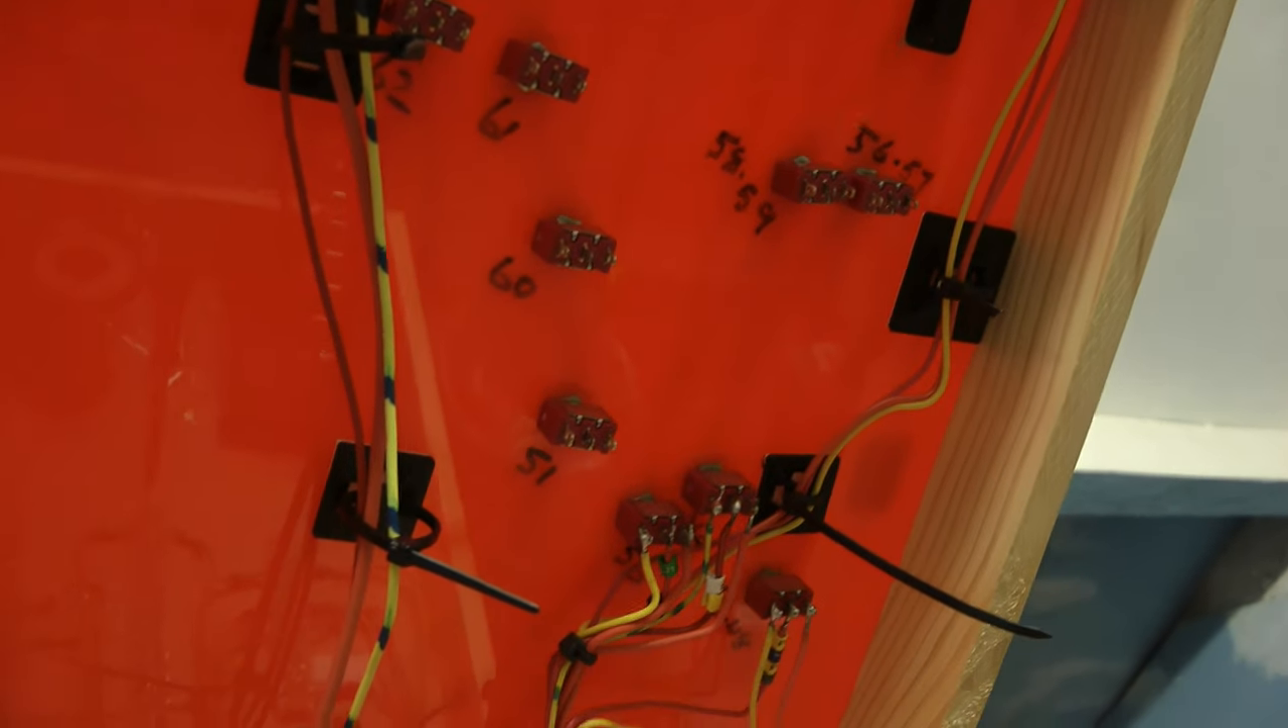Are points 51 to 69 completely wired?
No.